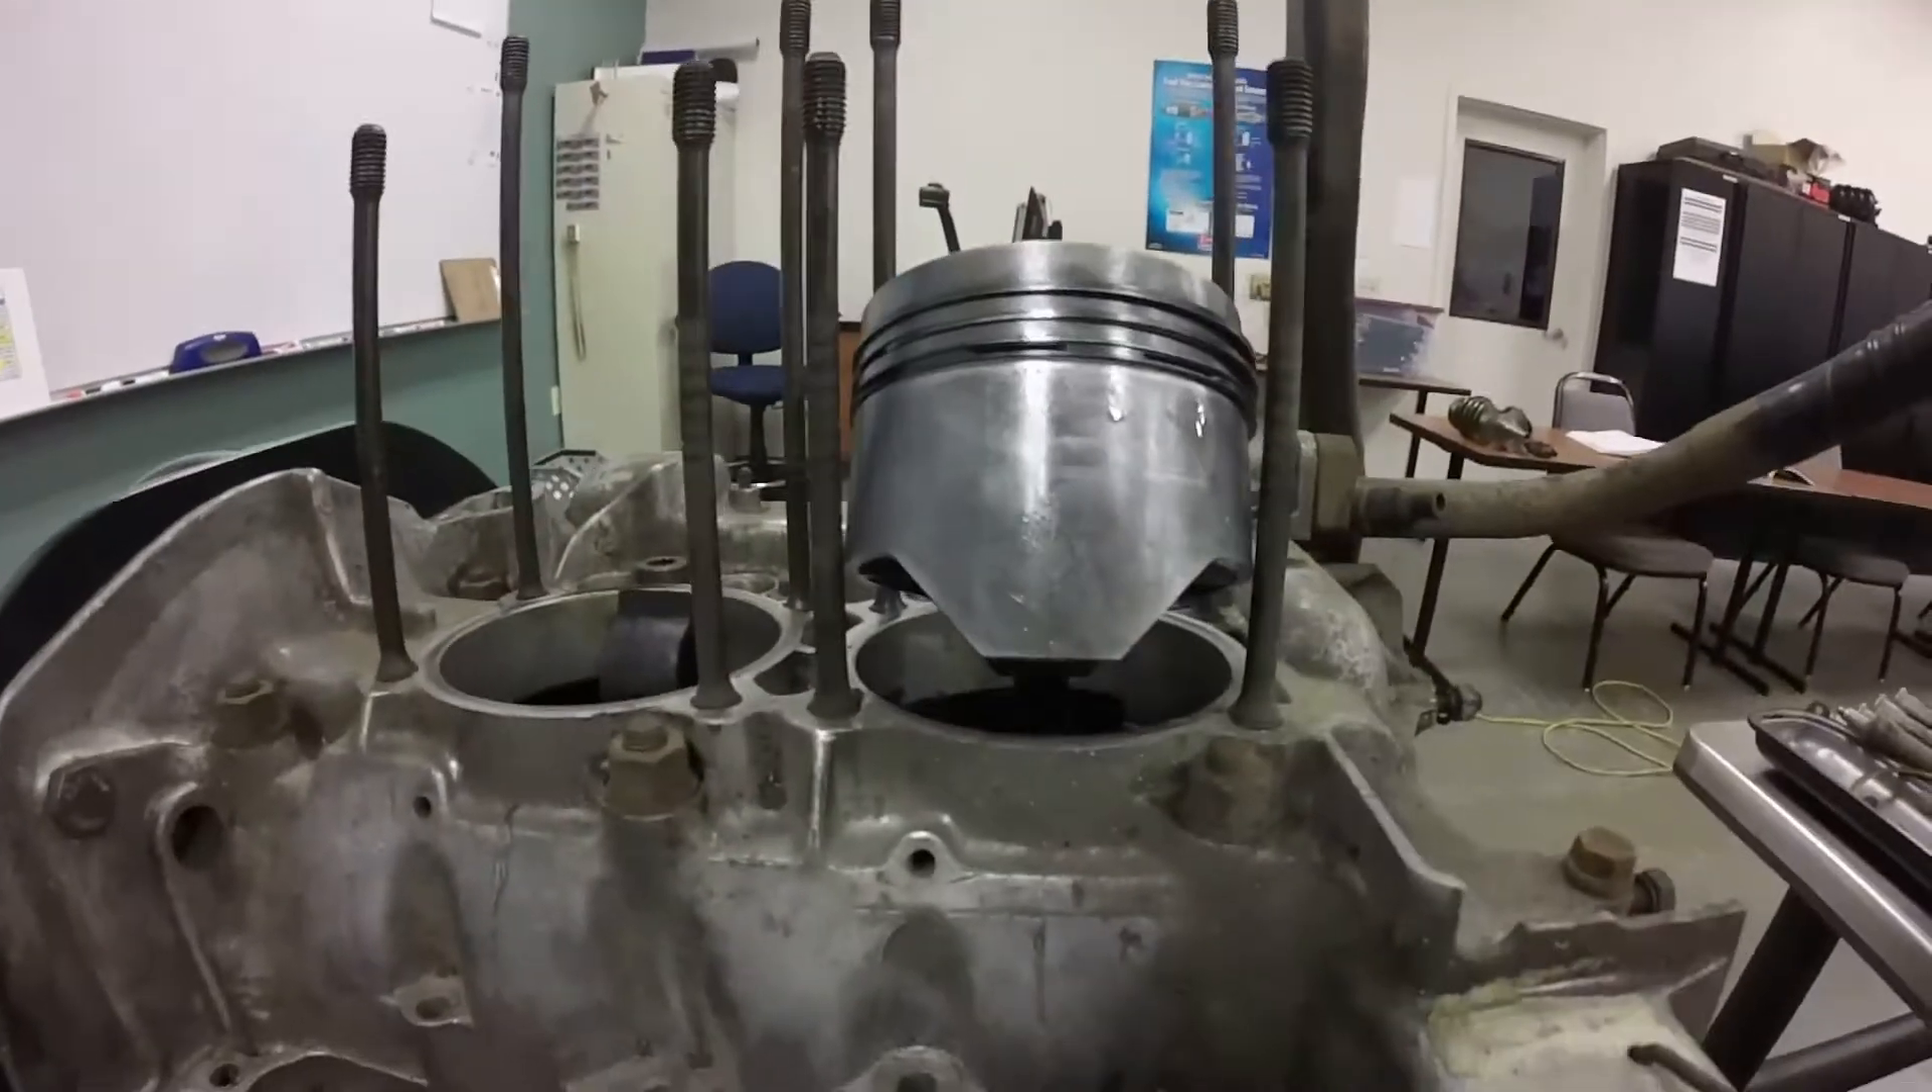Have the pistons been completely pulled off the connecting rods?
No.